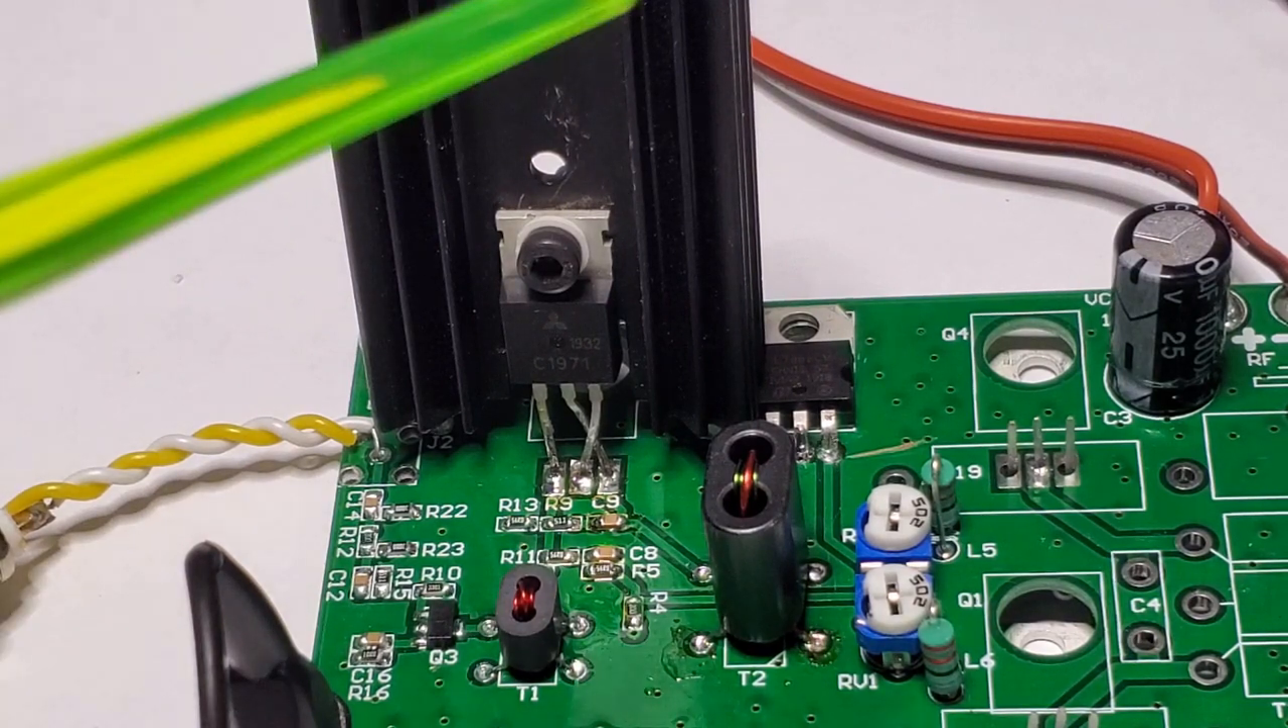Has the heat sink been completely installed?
Yes.